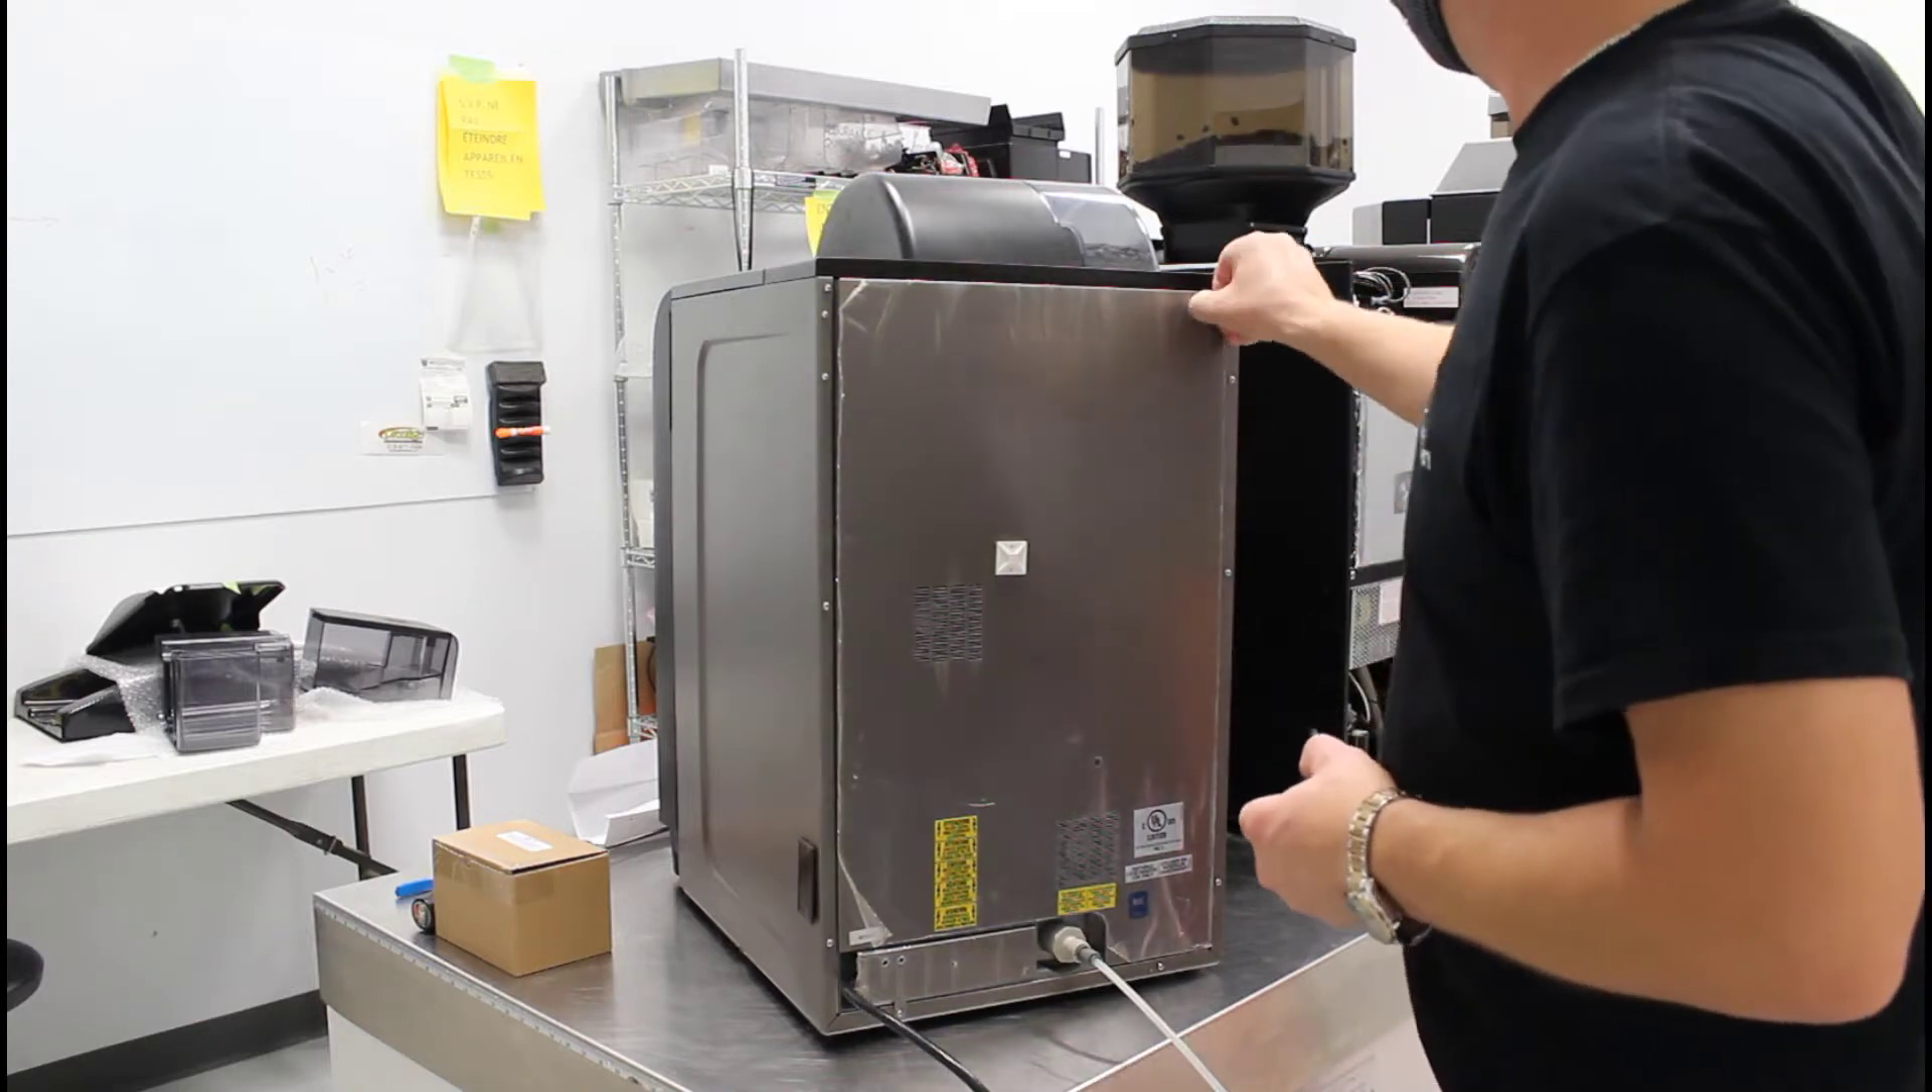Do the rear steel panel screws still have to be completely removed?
Yes.